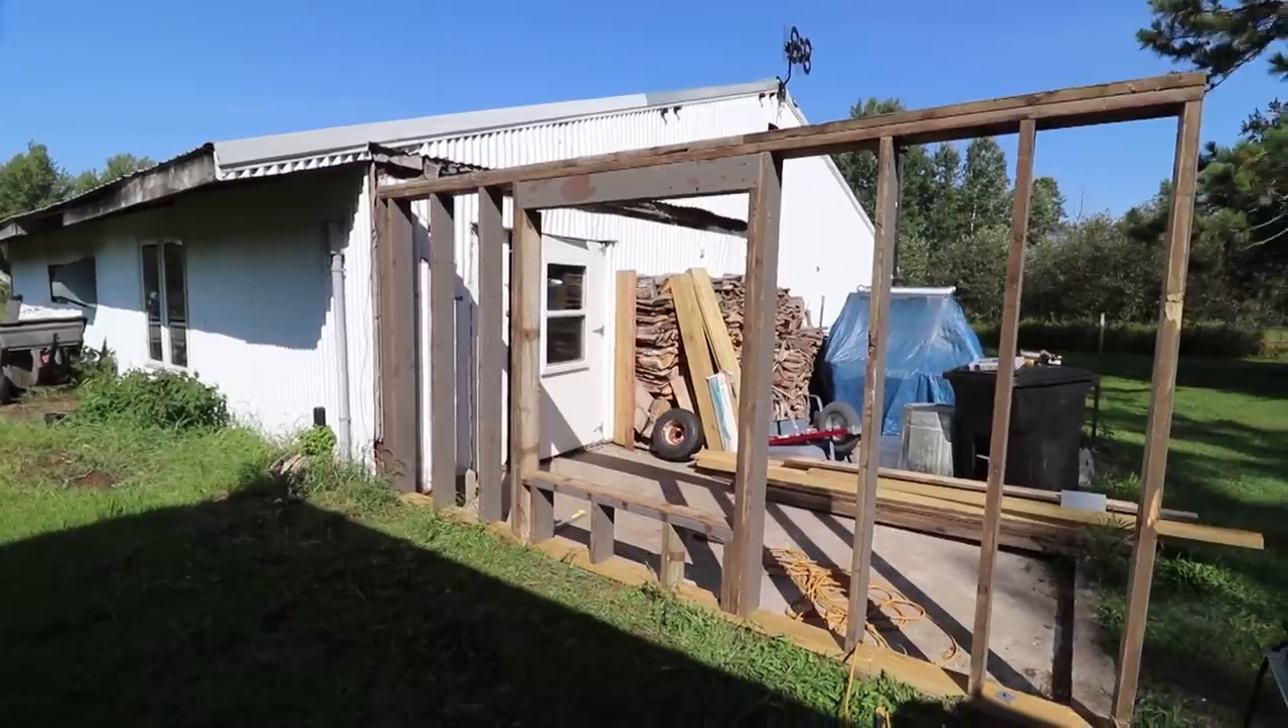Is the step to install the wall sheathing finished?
No.